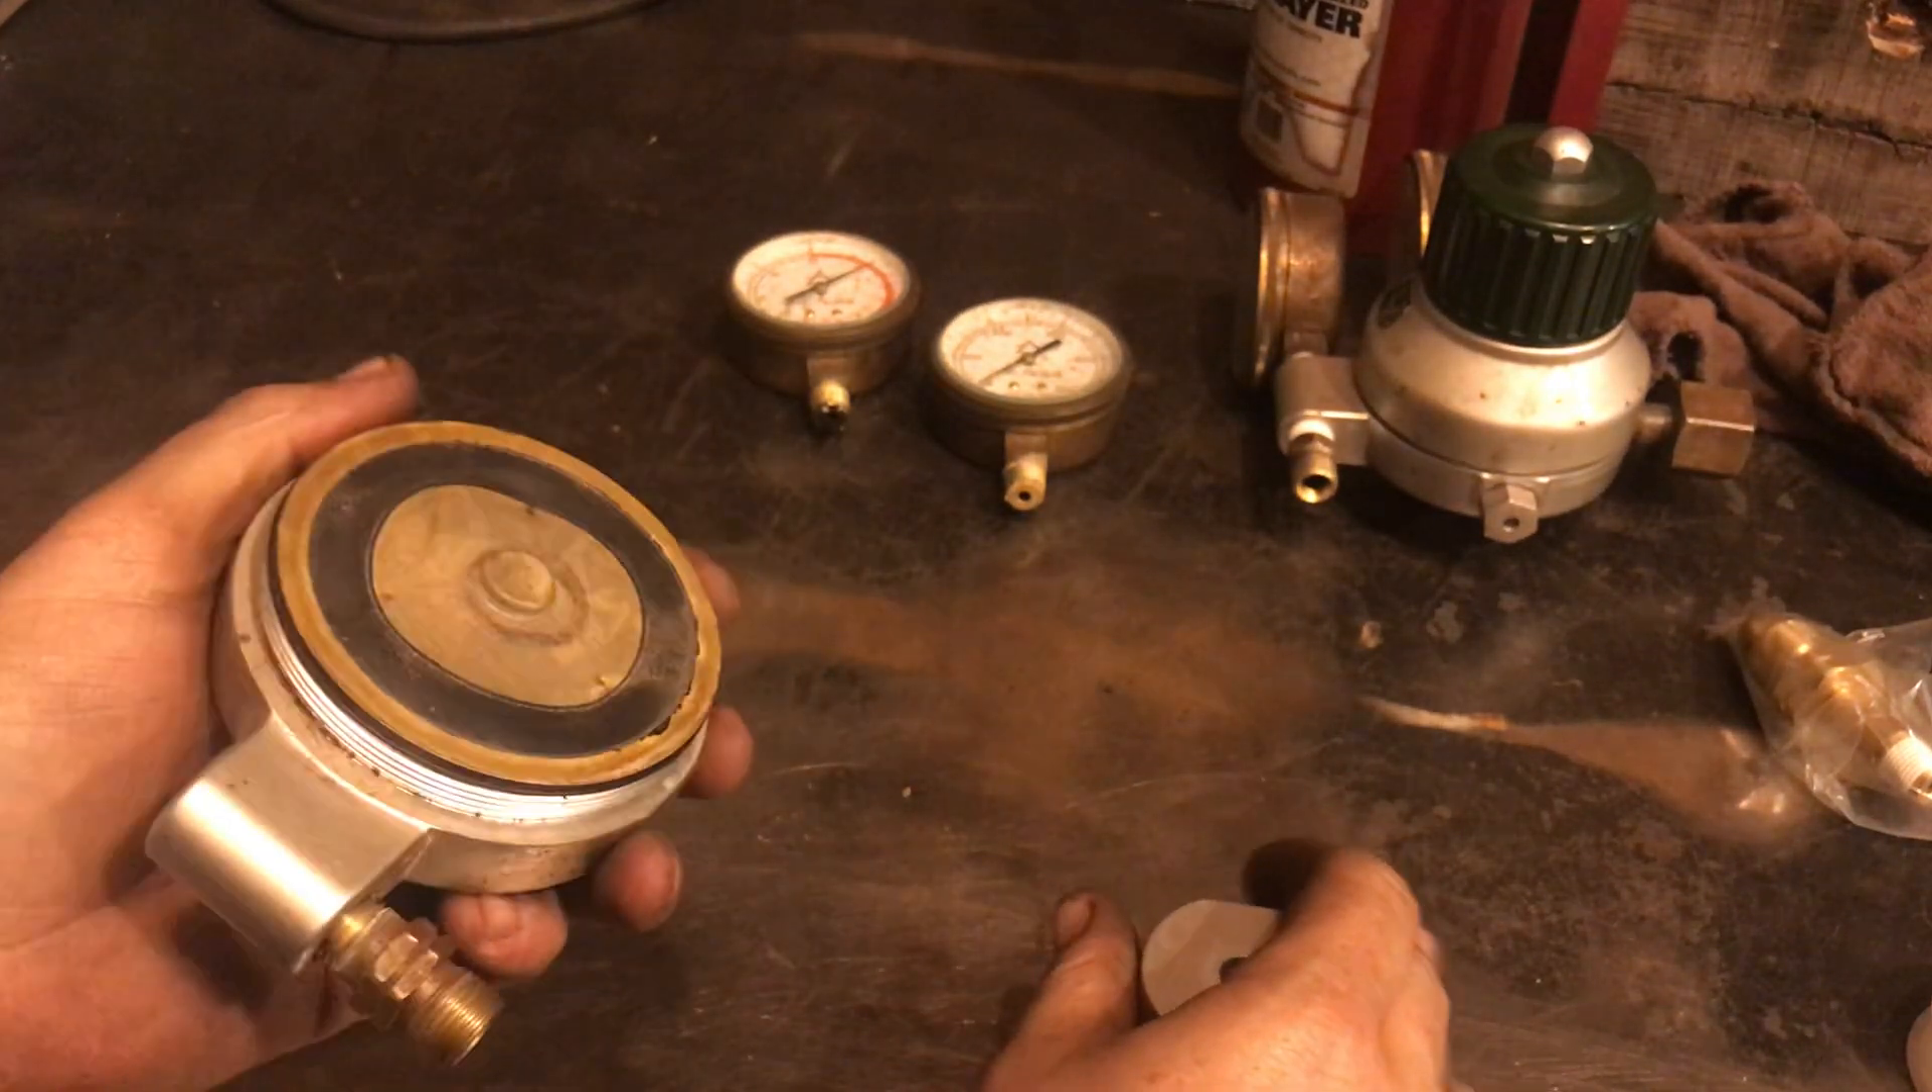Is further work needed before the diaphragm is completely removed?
Yes.